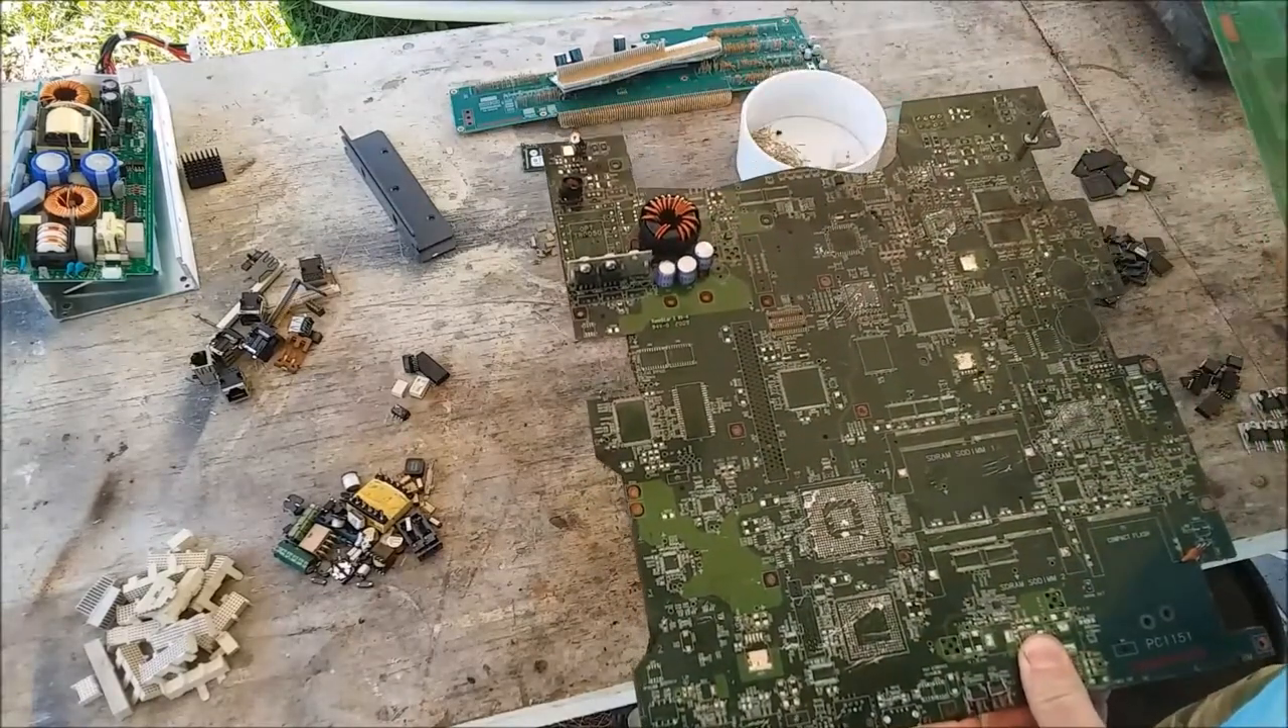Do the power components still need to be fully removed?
Yes.